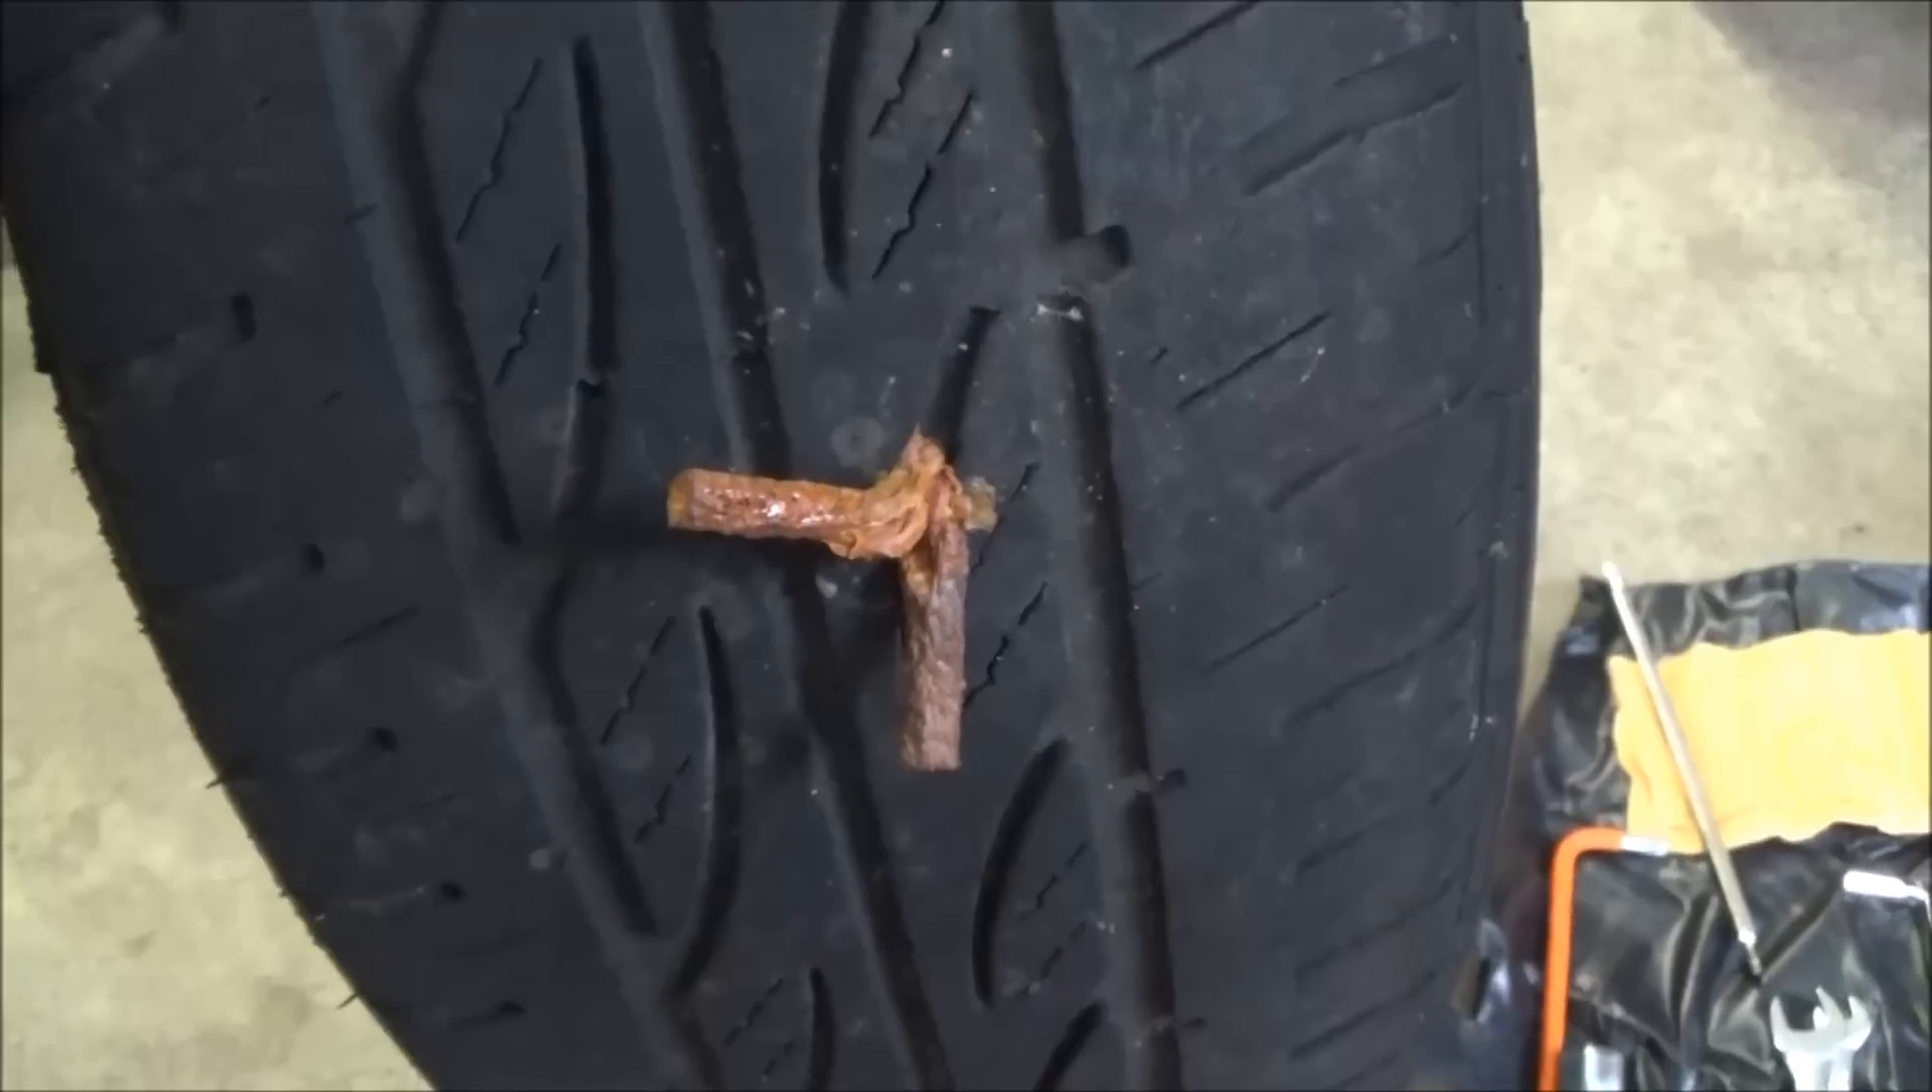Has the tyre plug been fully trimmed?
No.